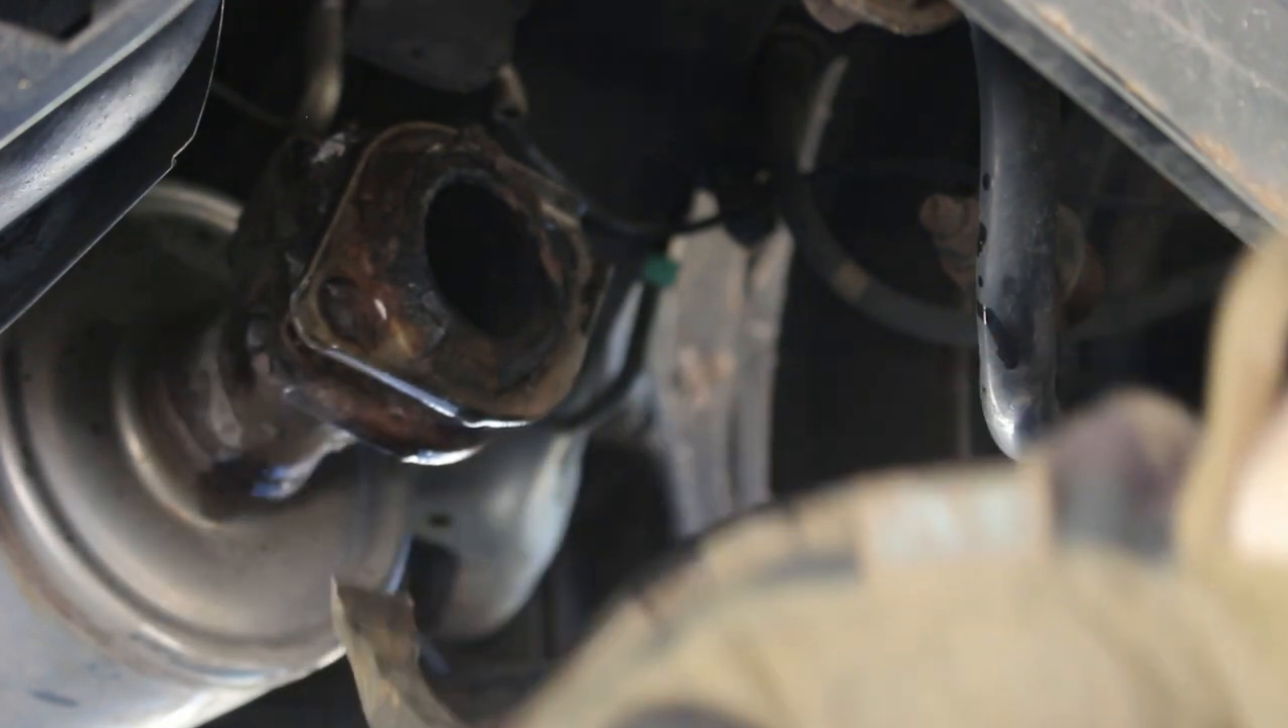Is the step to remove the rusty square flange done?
No.